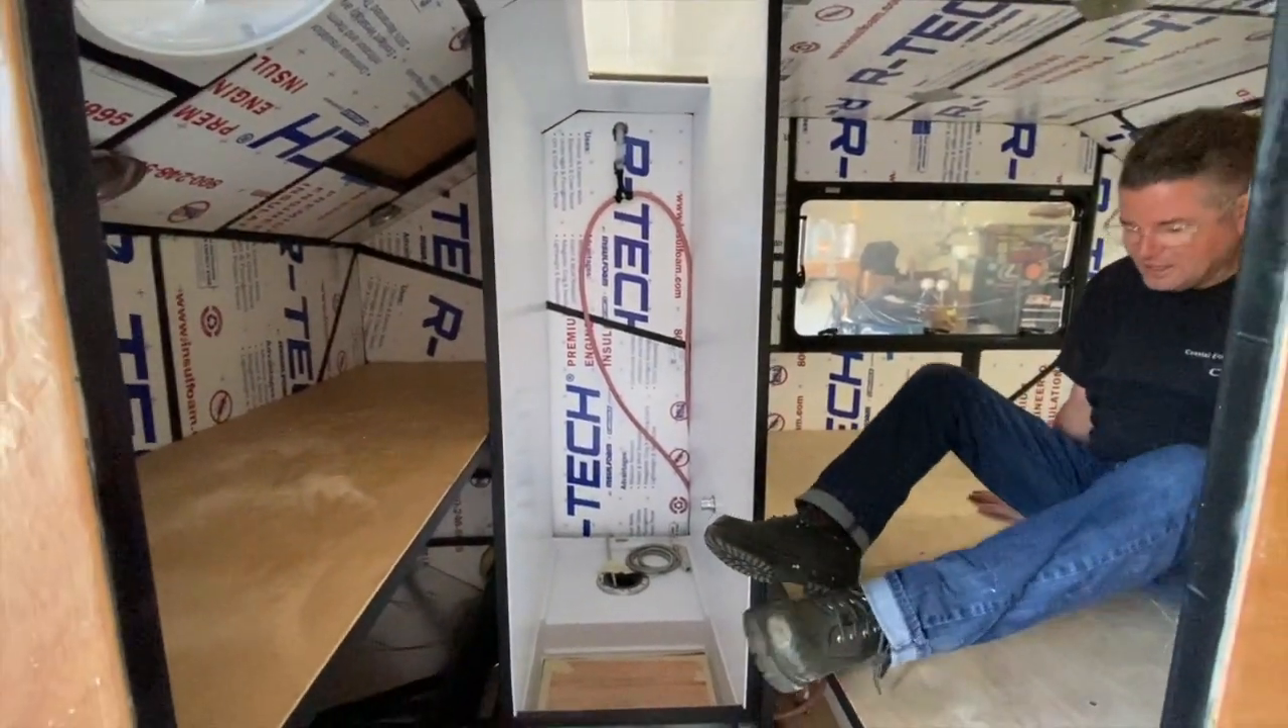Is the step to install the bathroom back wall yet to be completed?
Yes.